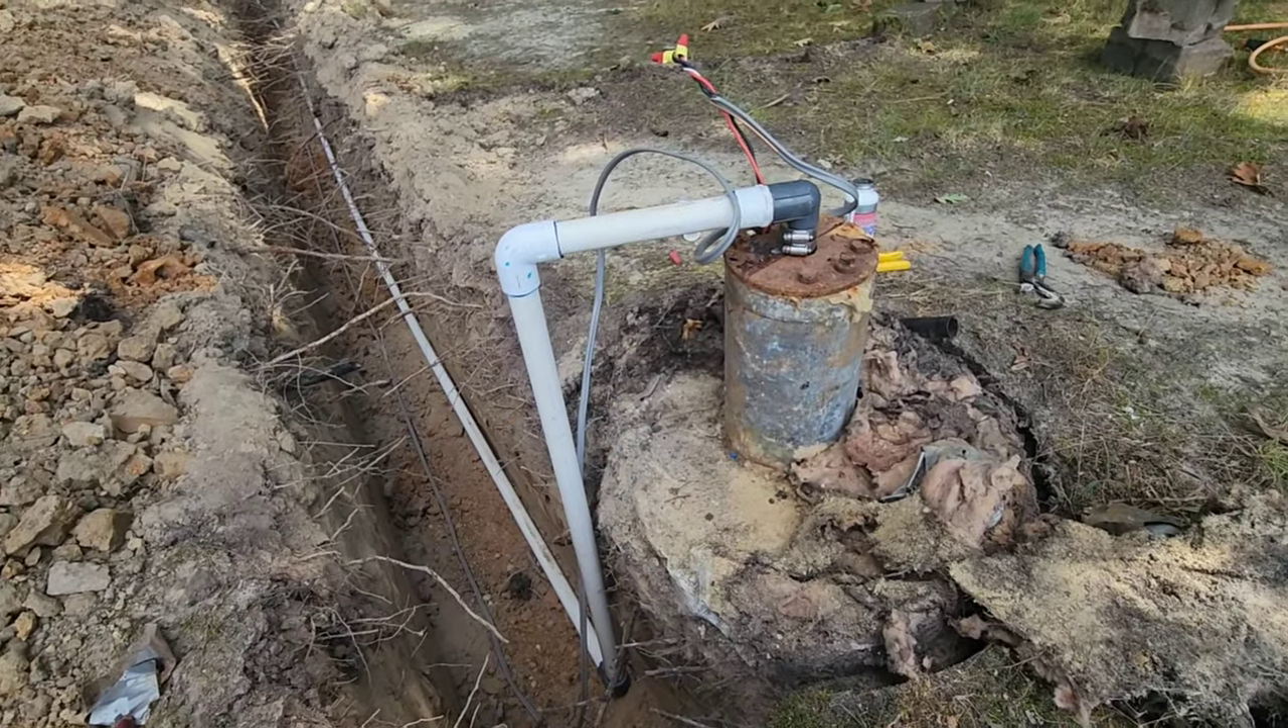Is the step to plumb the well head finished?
Yes.